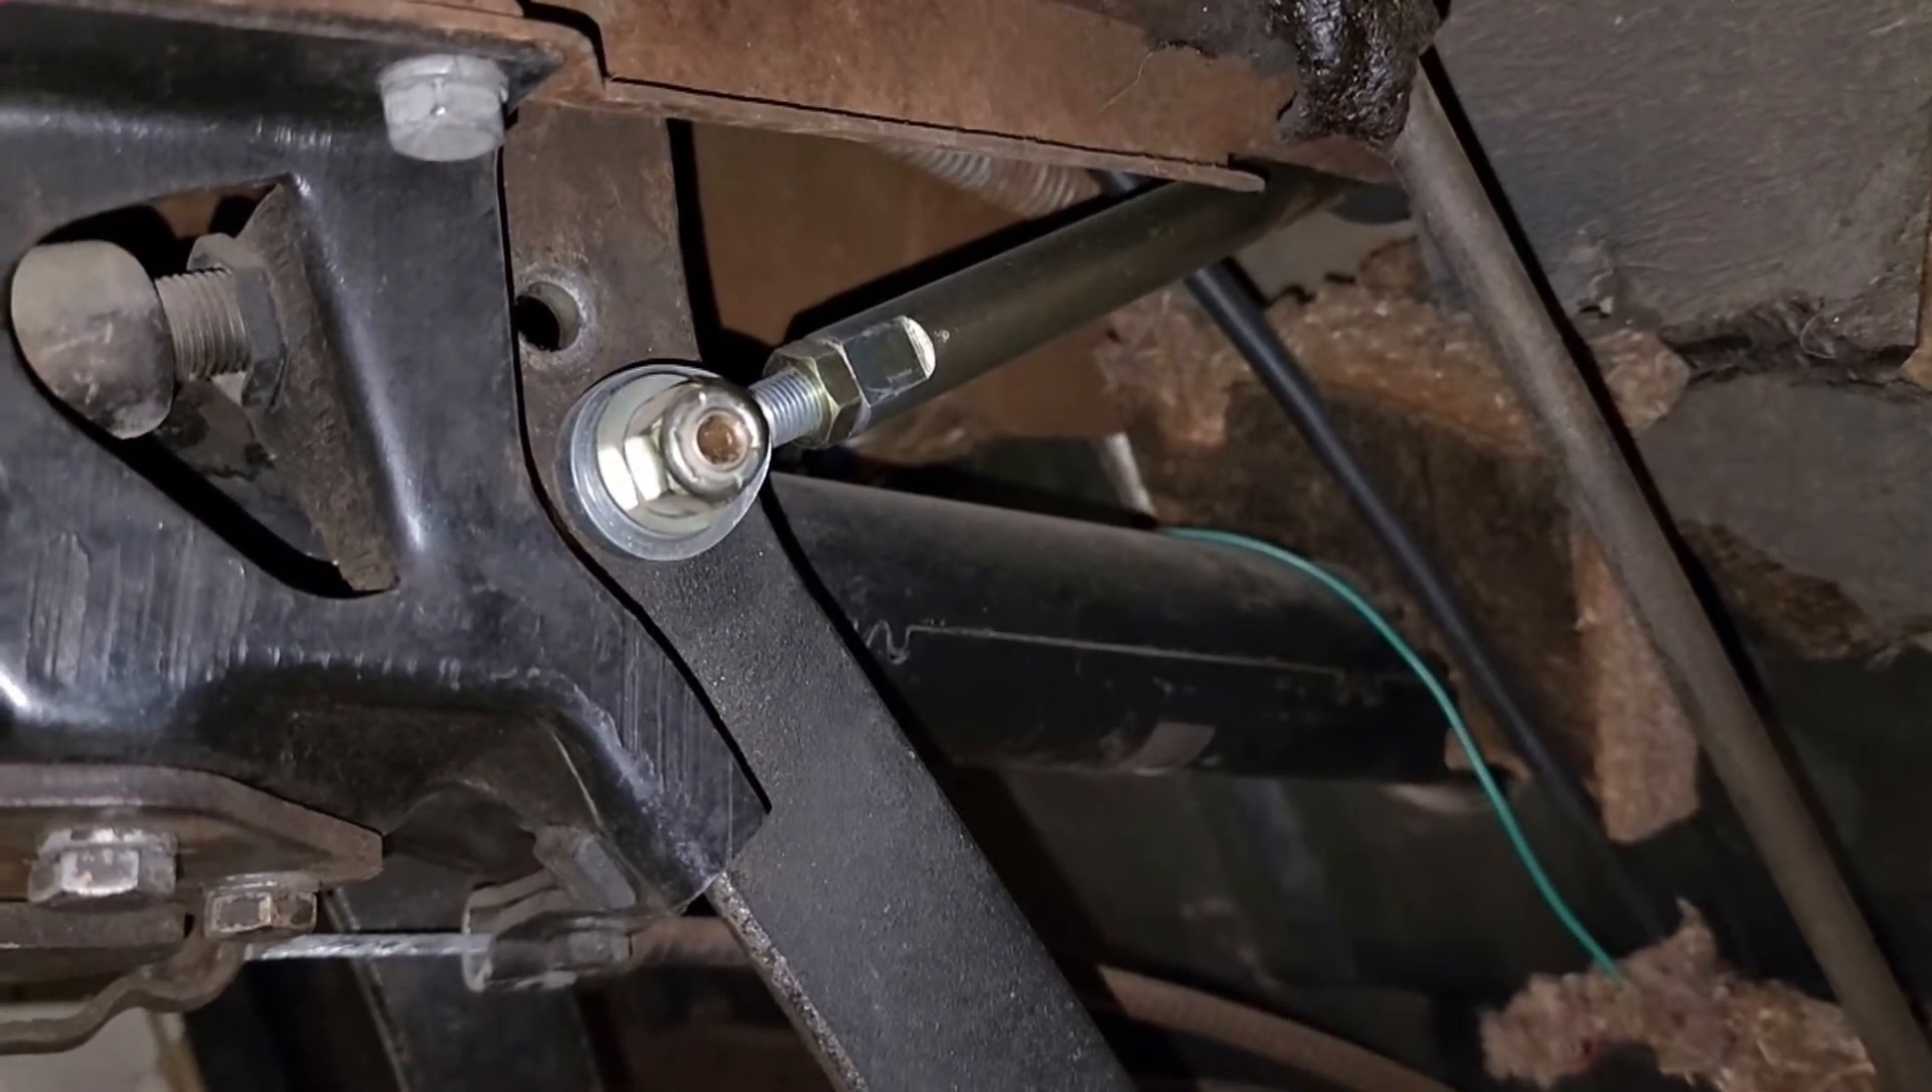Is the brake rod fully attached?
Yes.